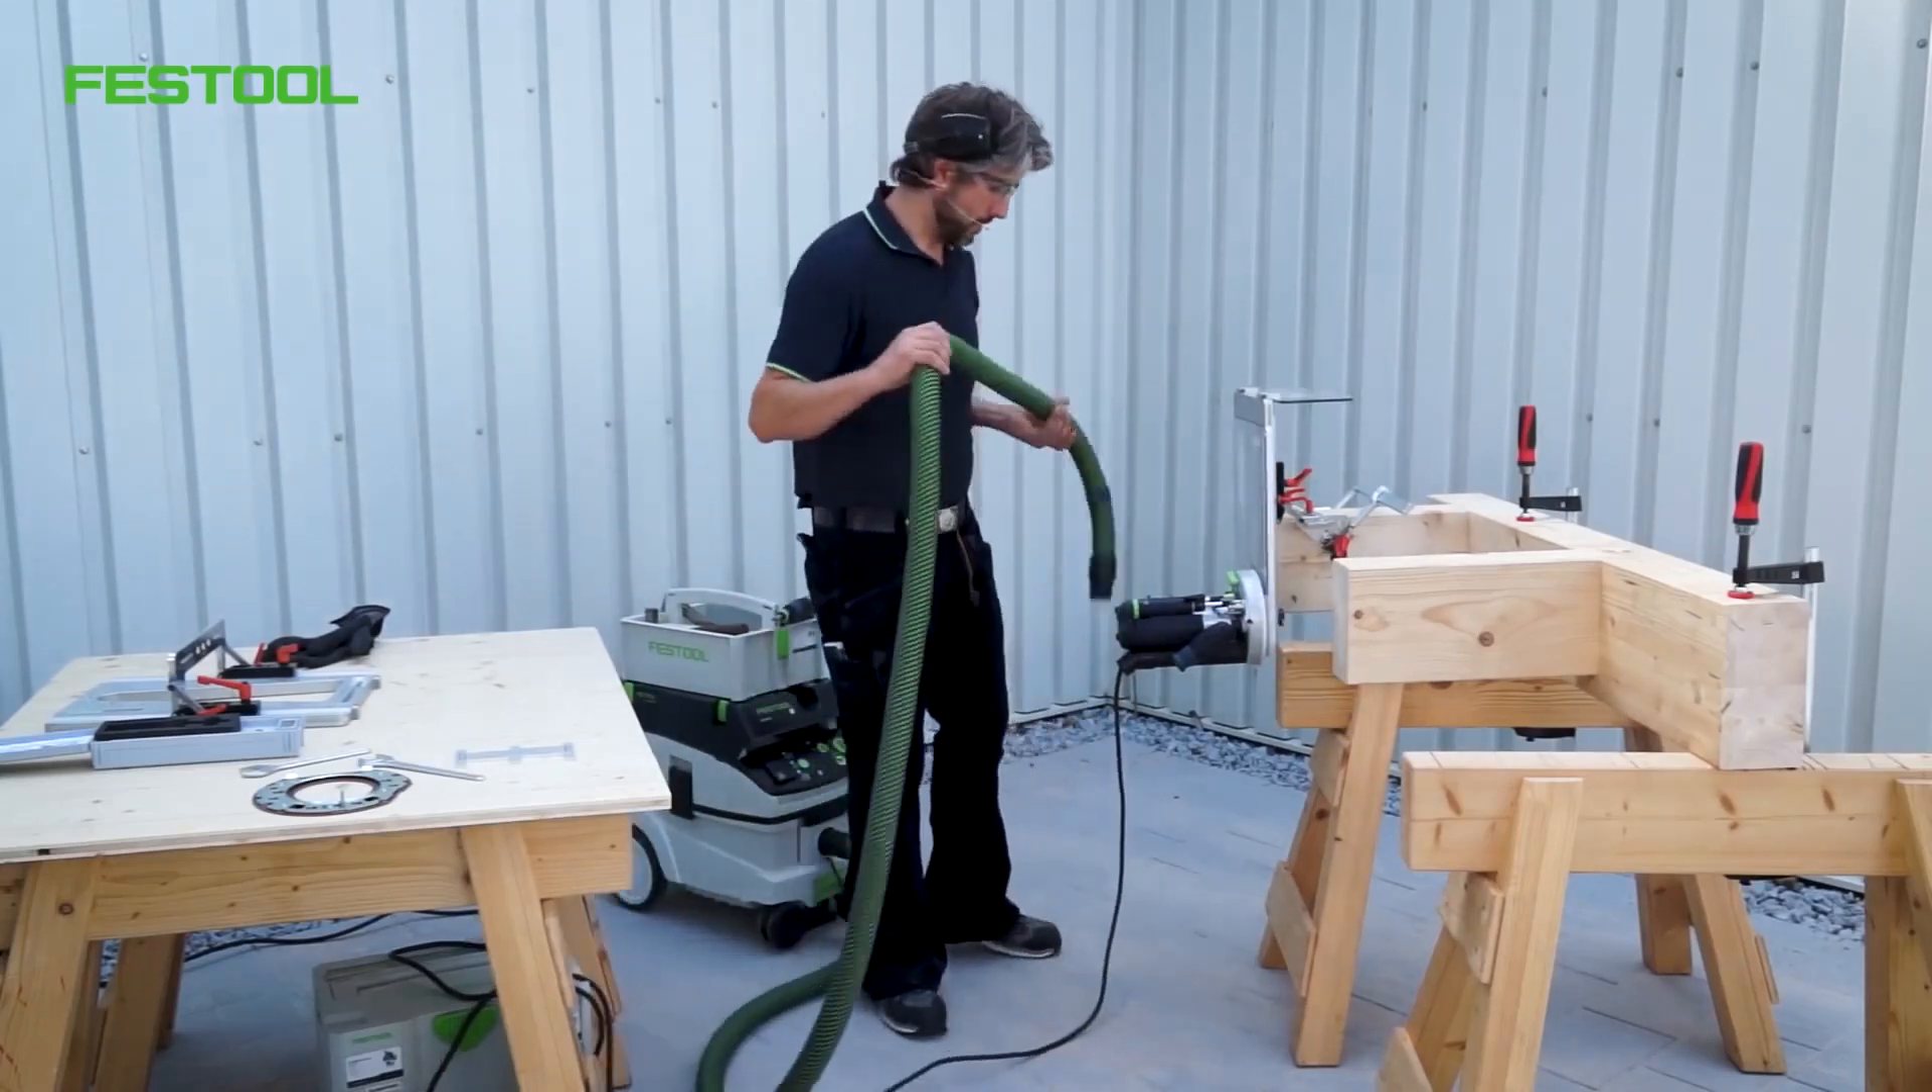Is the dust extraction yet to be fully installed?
Yes.